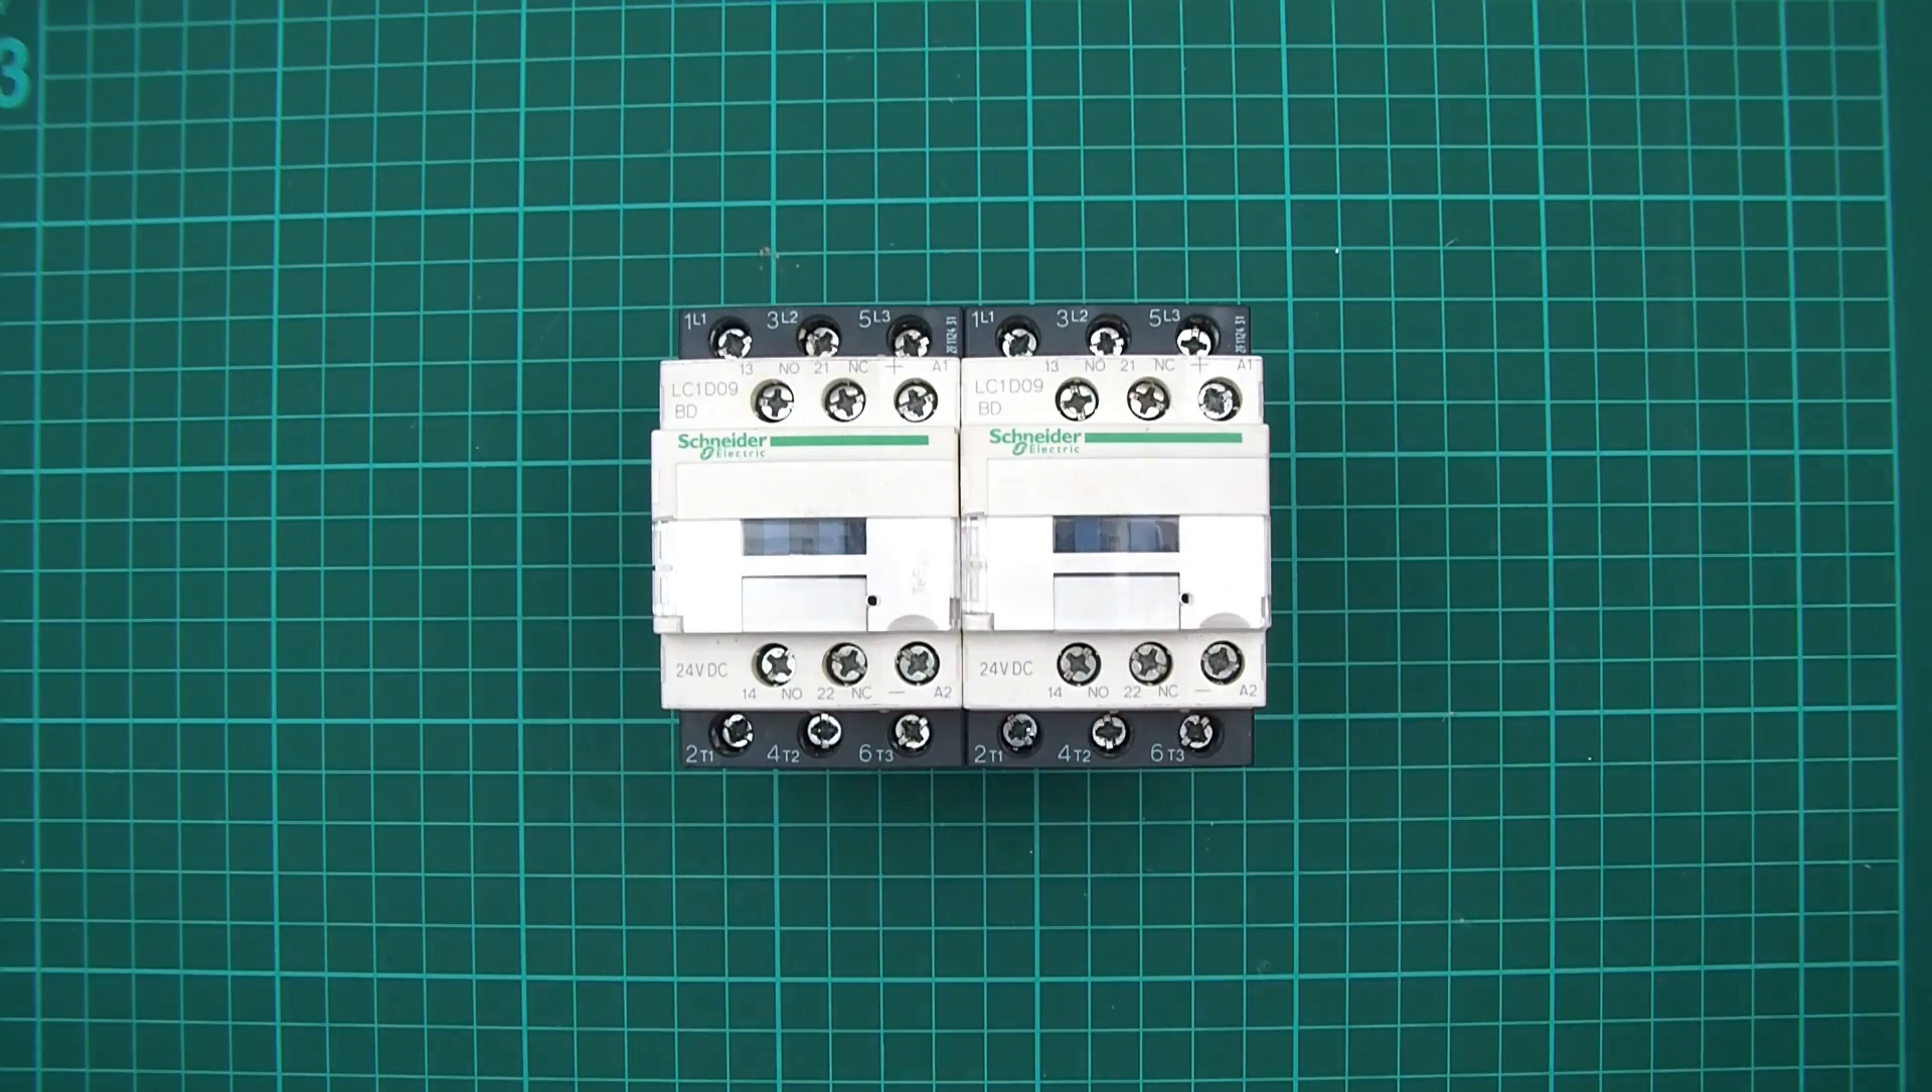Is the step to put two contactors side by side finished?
Yes.